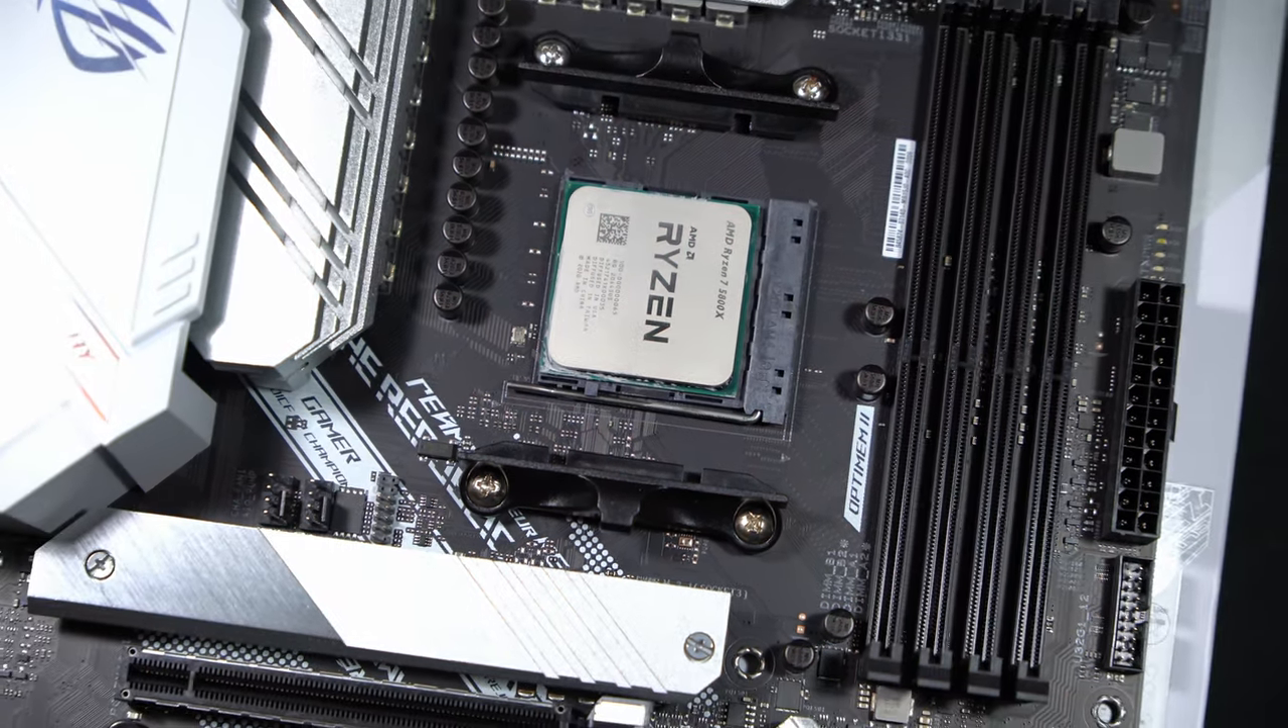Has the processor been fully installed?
Yes.